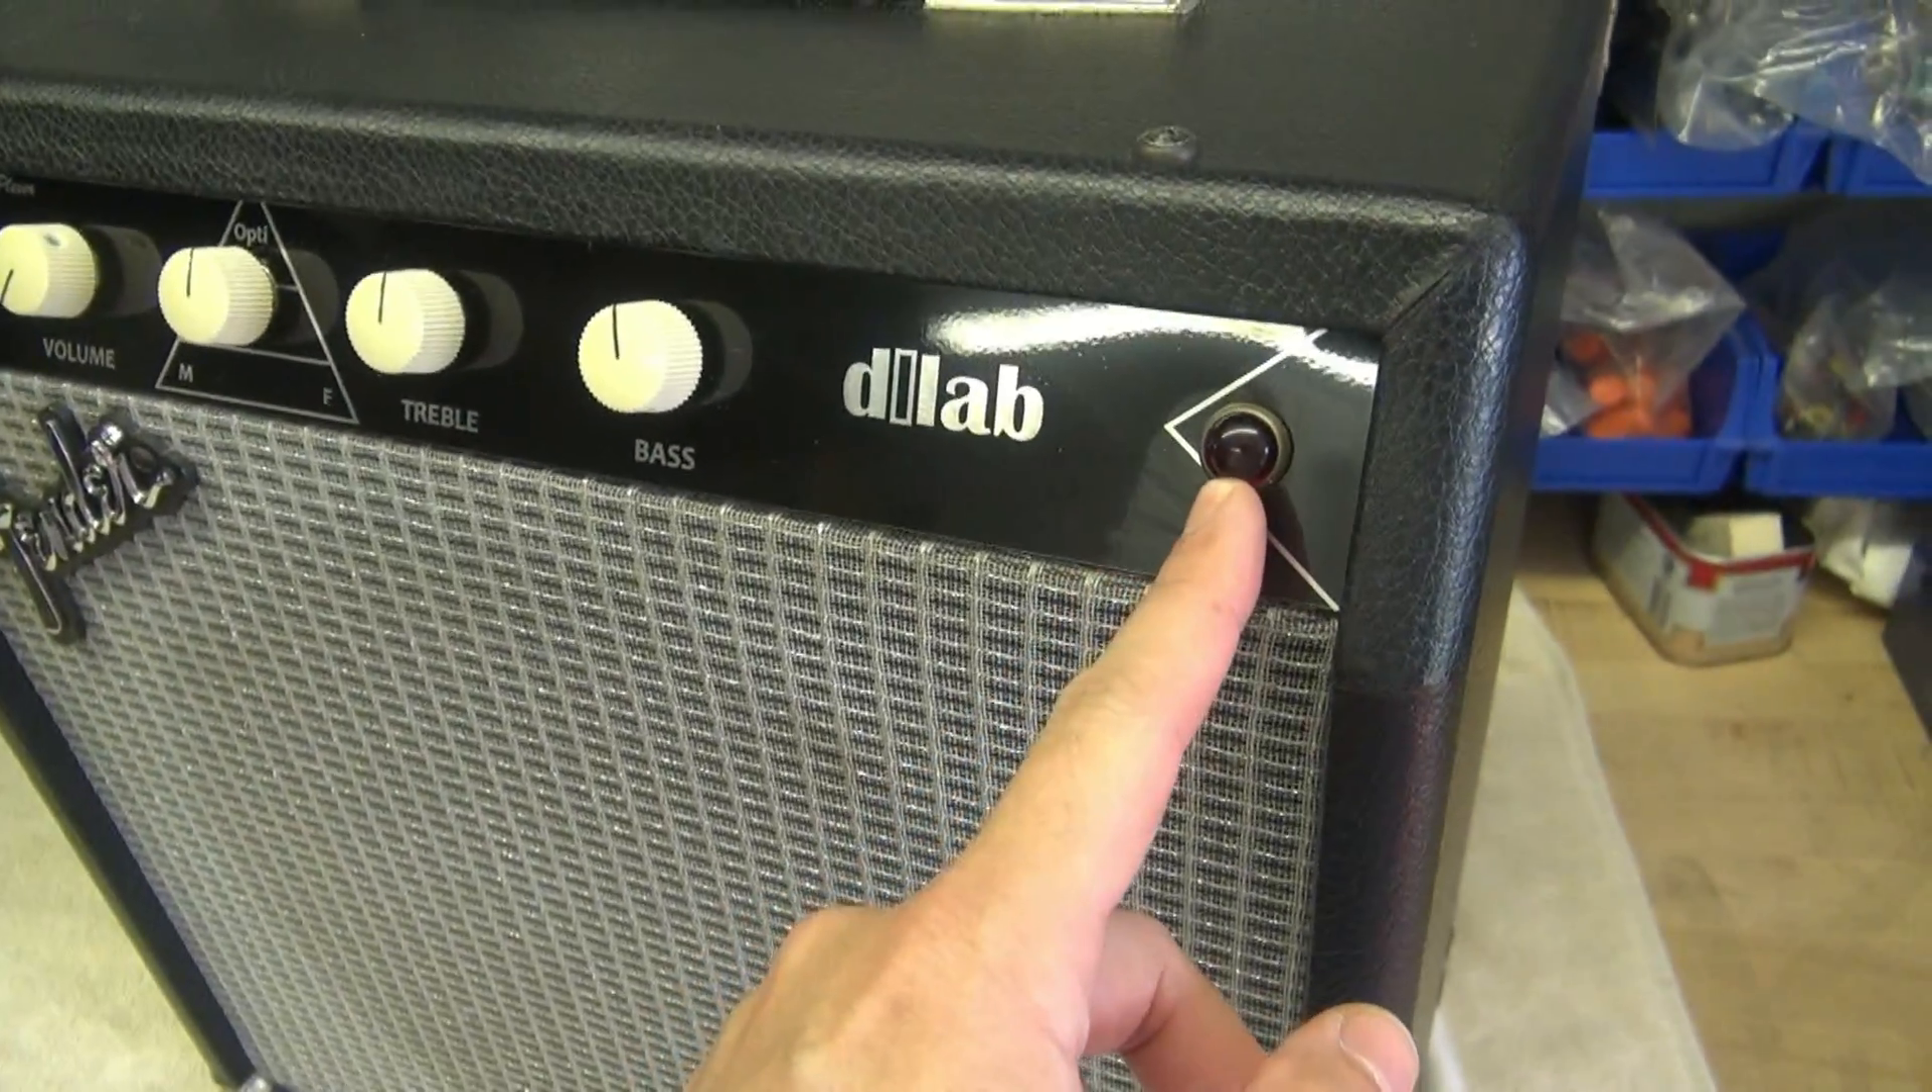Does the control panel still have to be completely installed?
No.